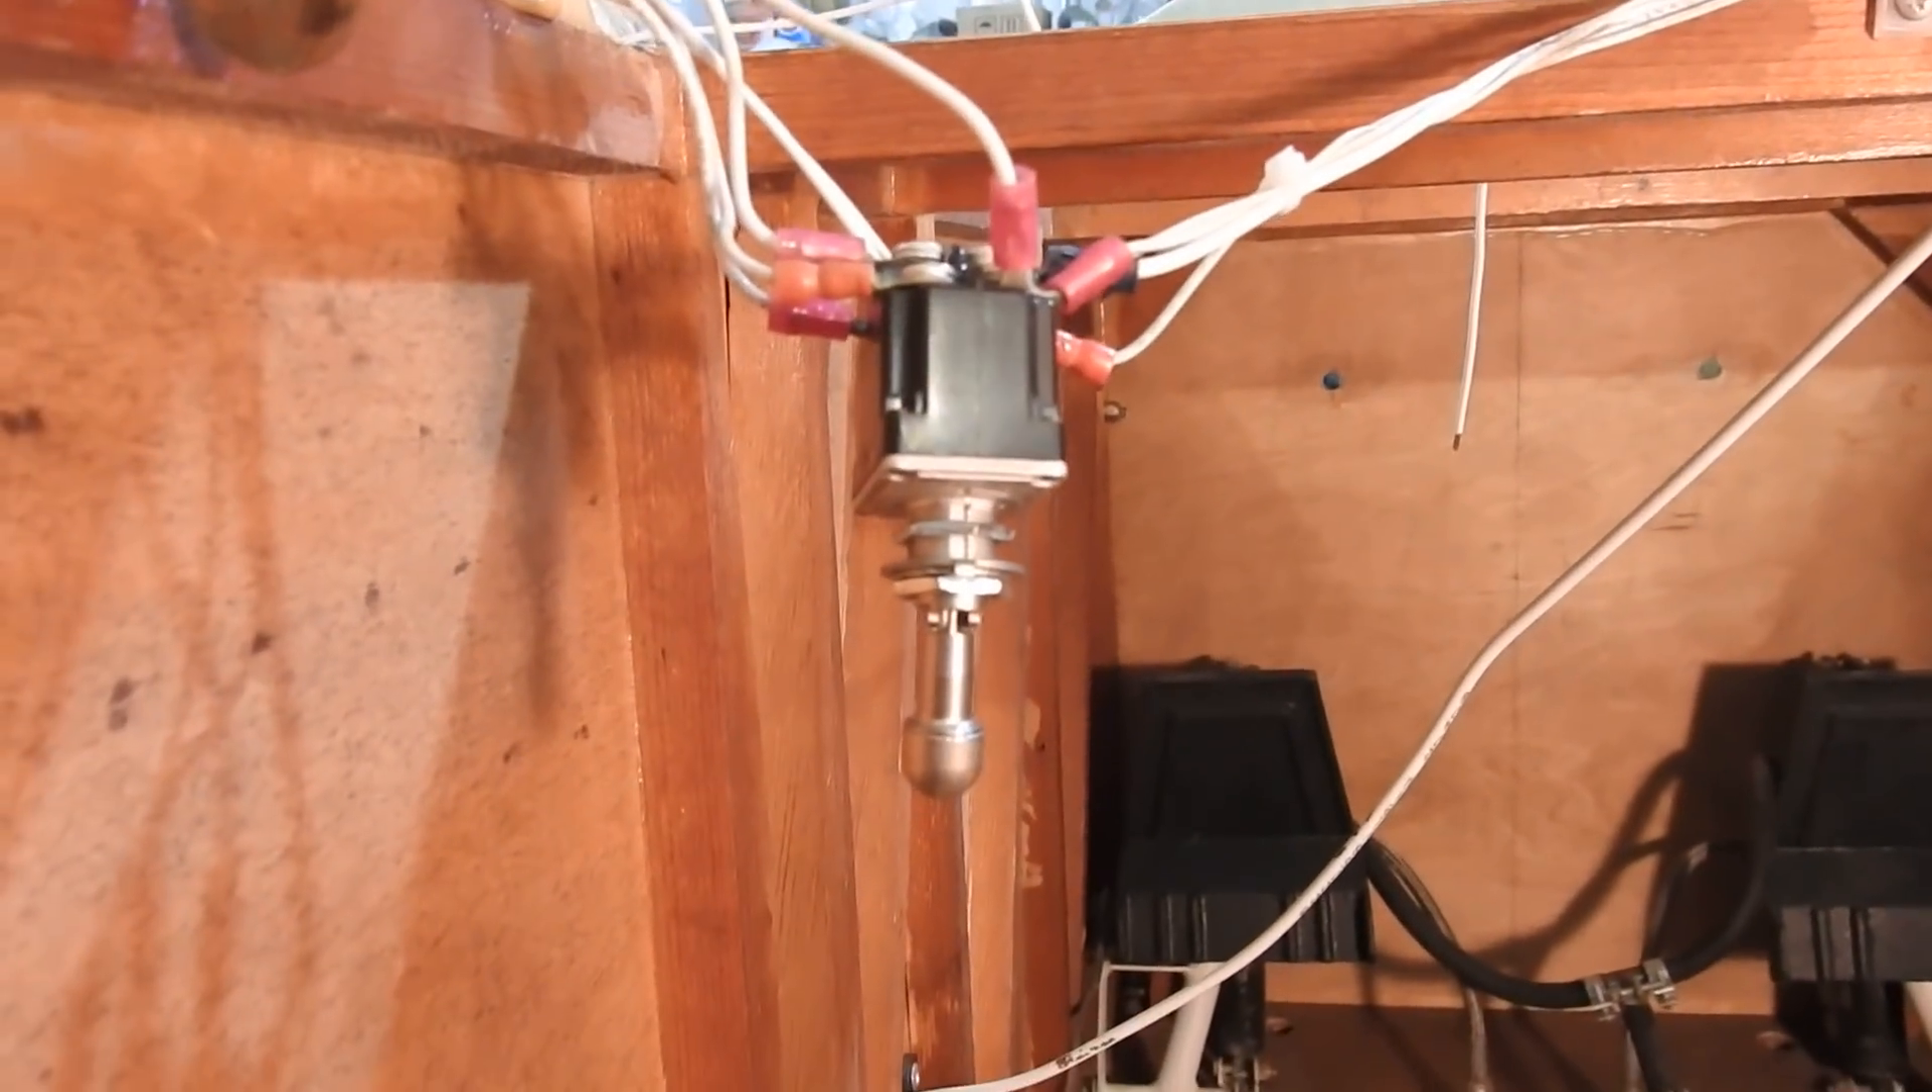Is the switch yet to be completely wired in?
No.